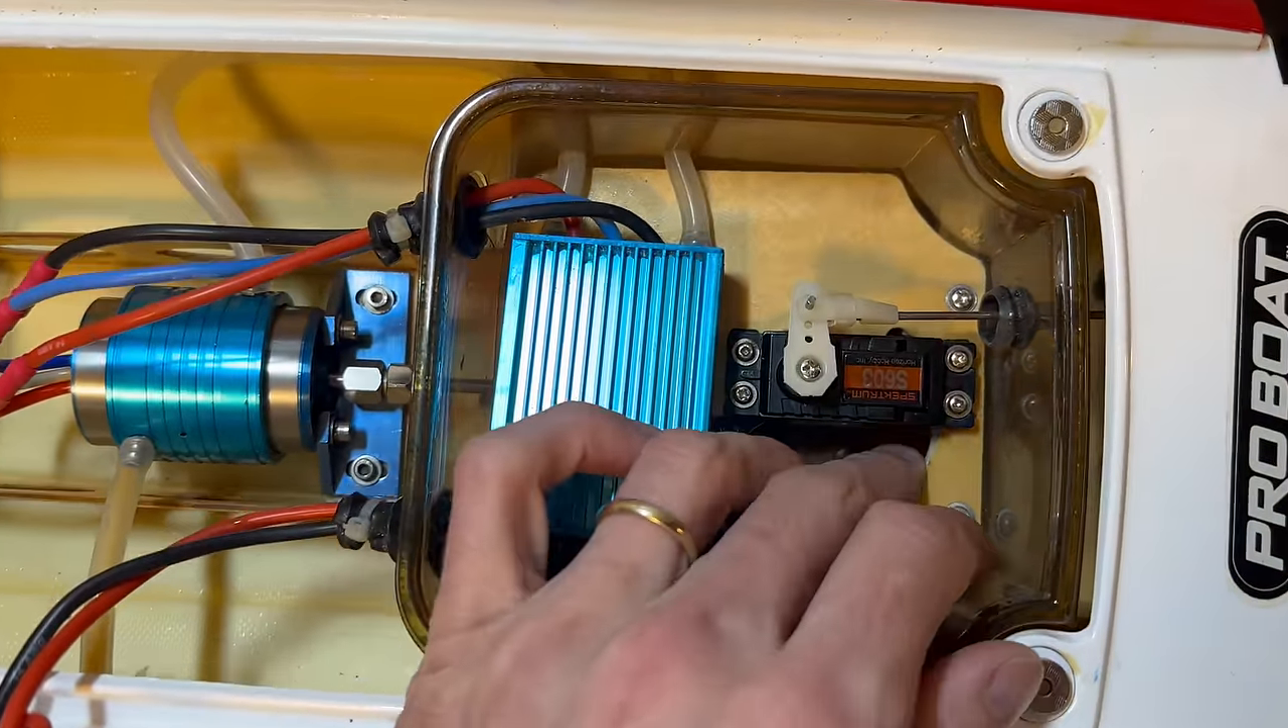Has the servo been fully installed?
Yes.